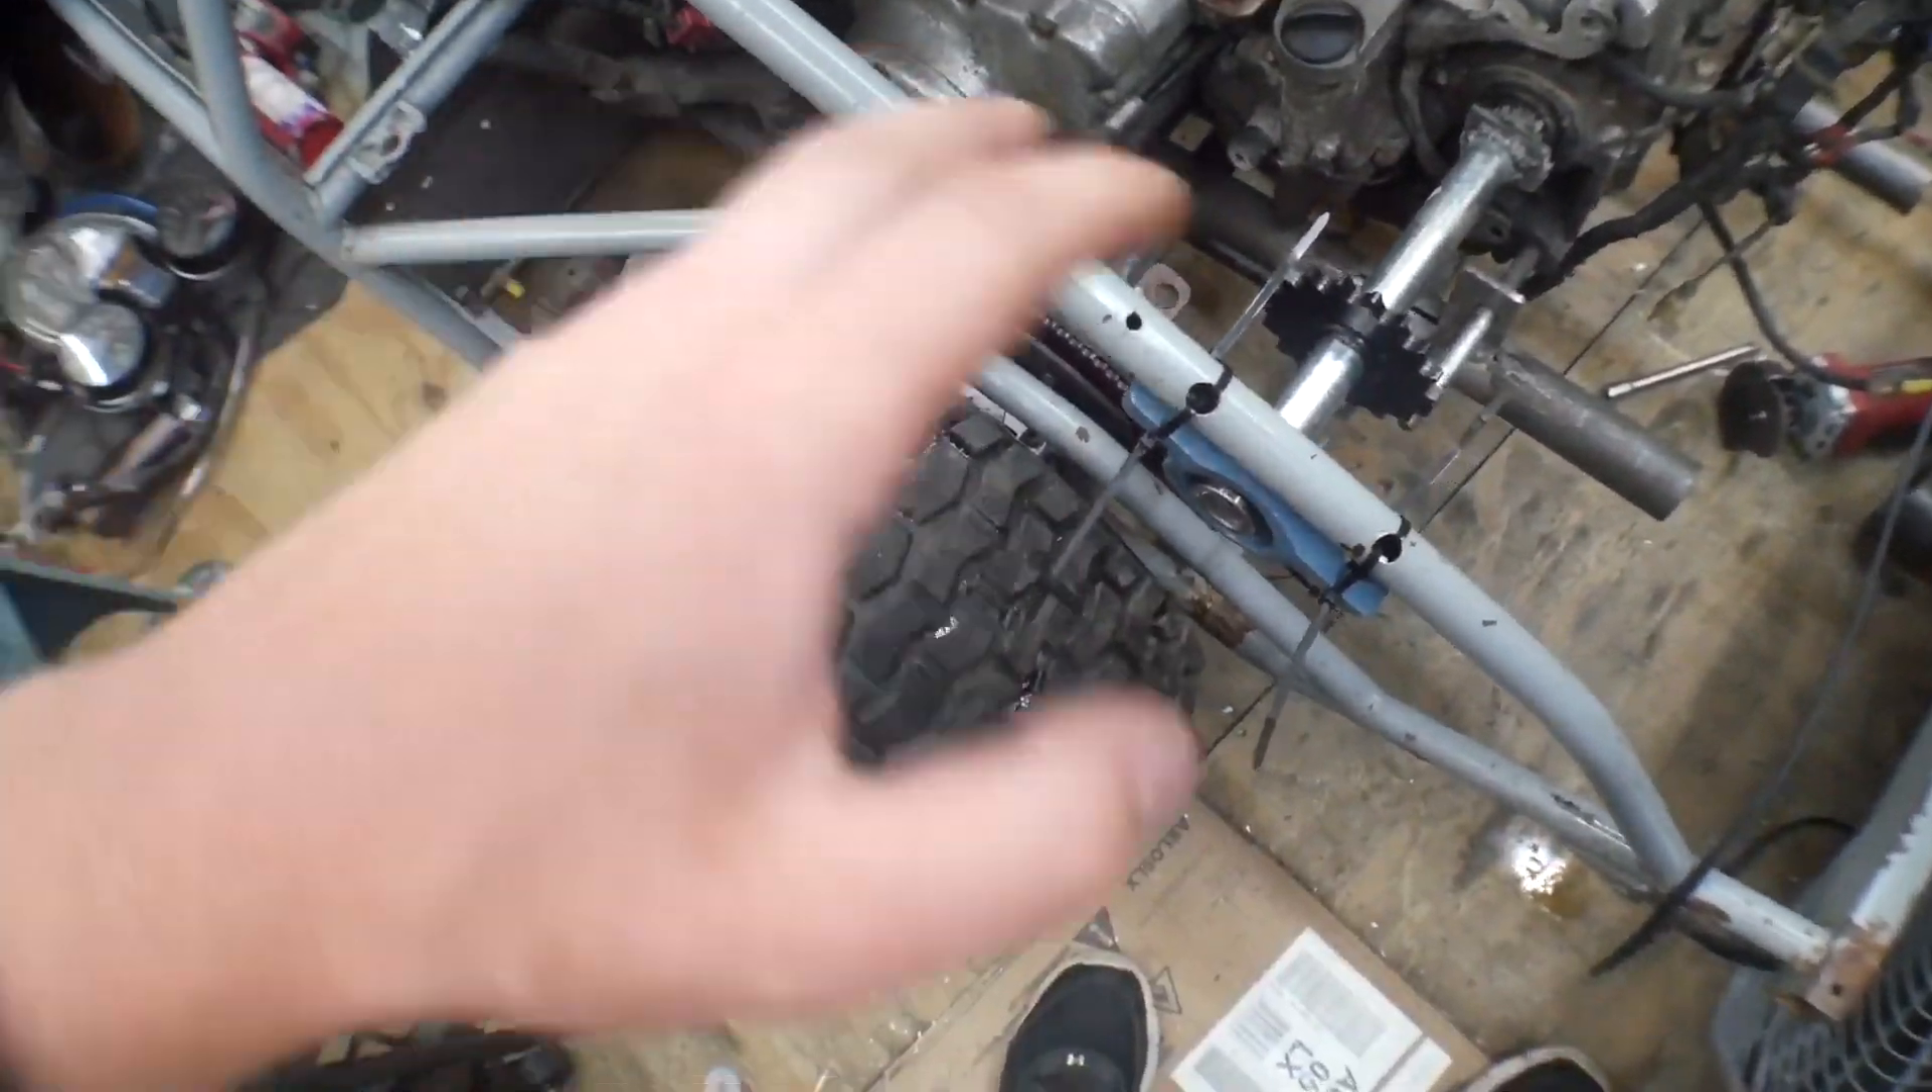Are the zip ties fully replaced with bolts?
No.